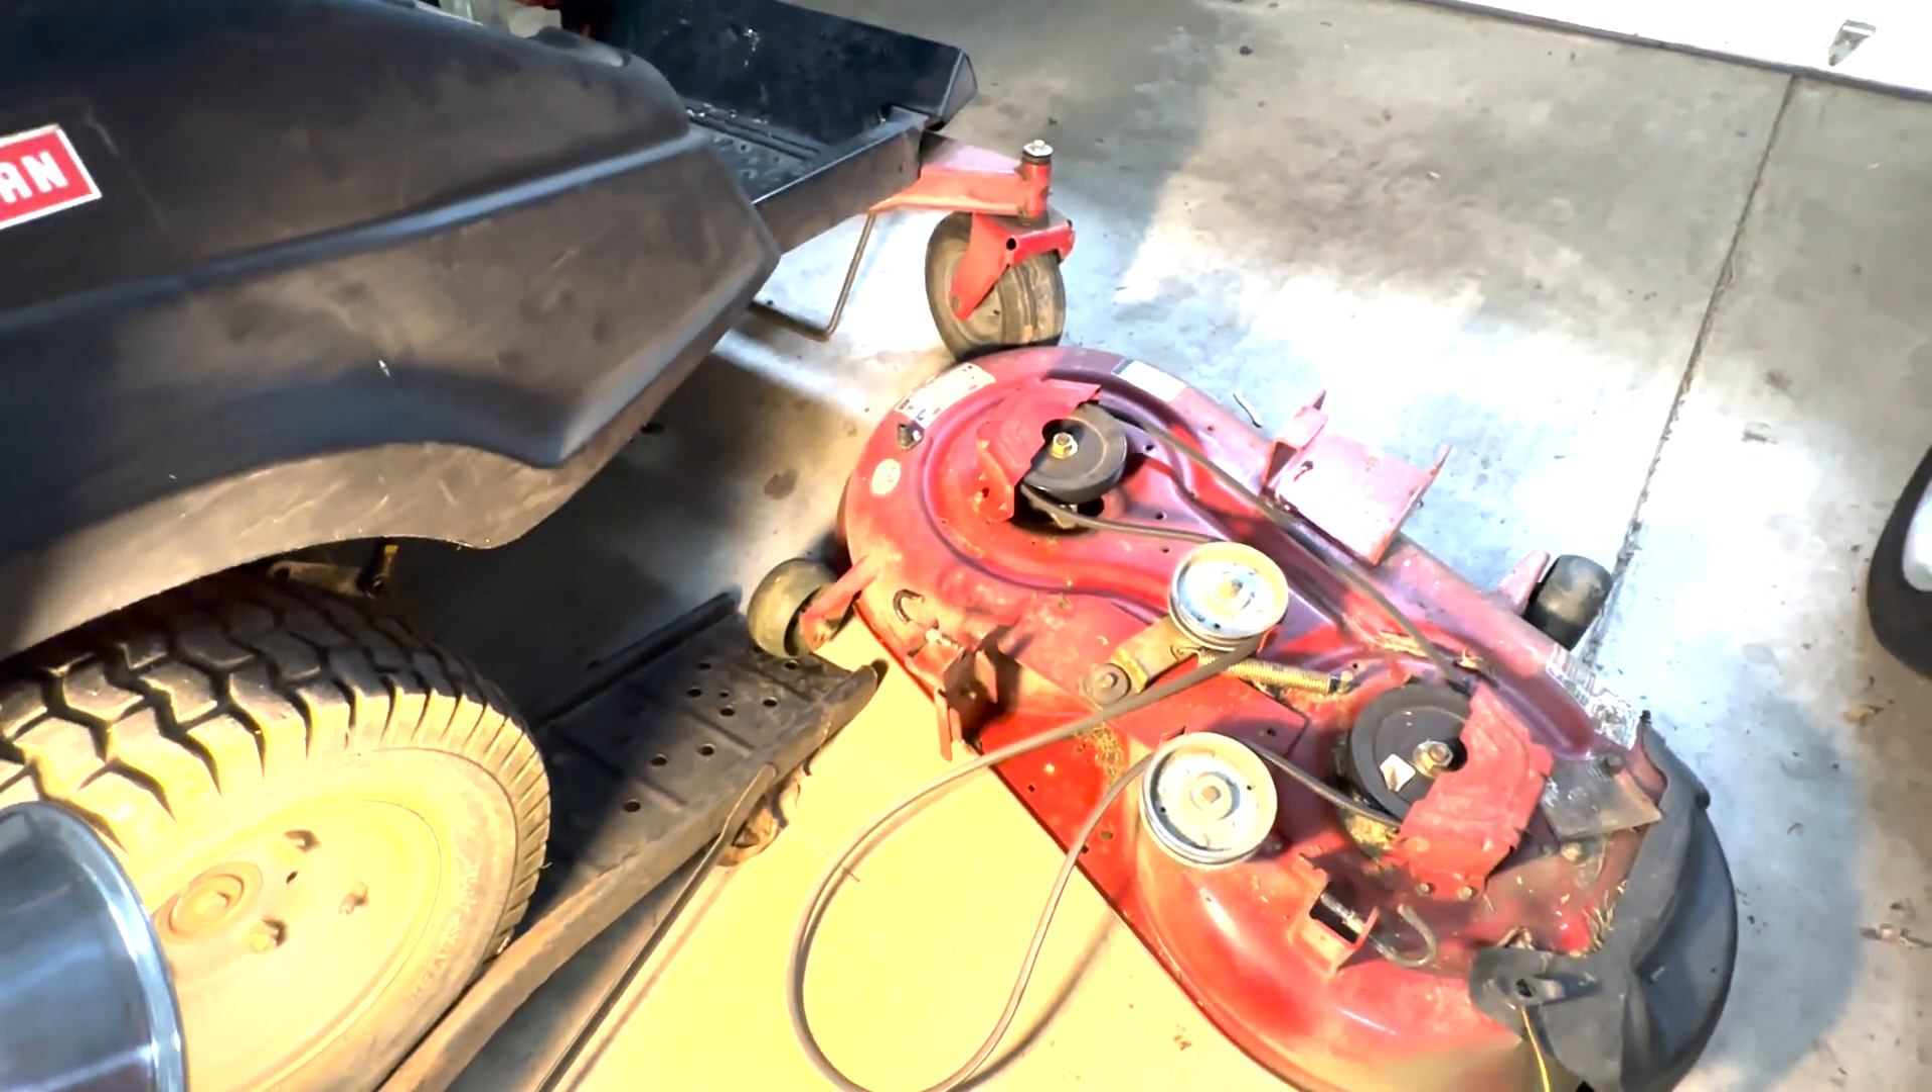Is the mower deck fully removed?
Yes.